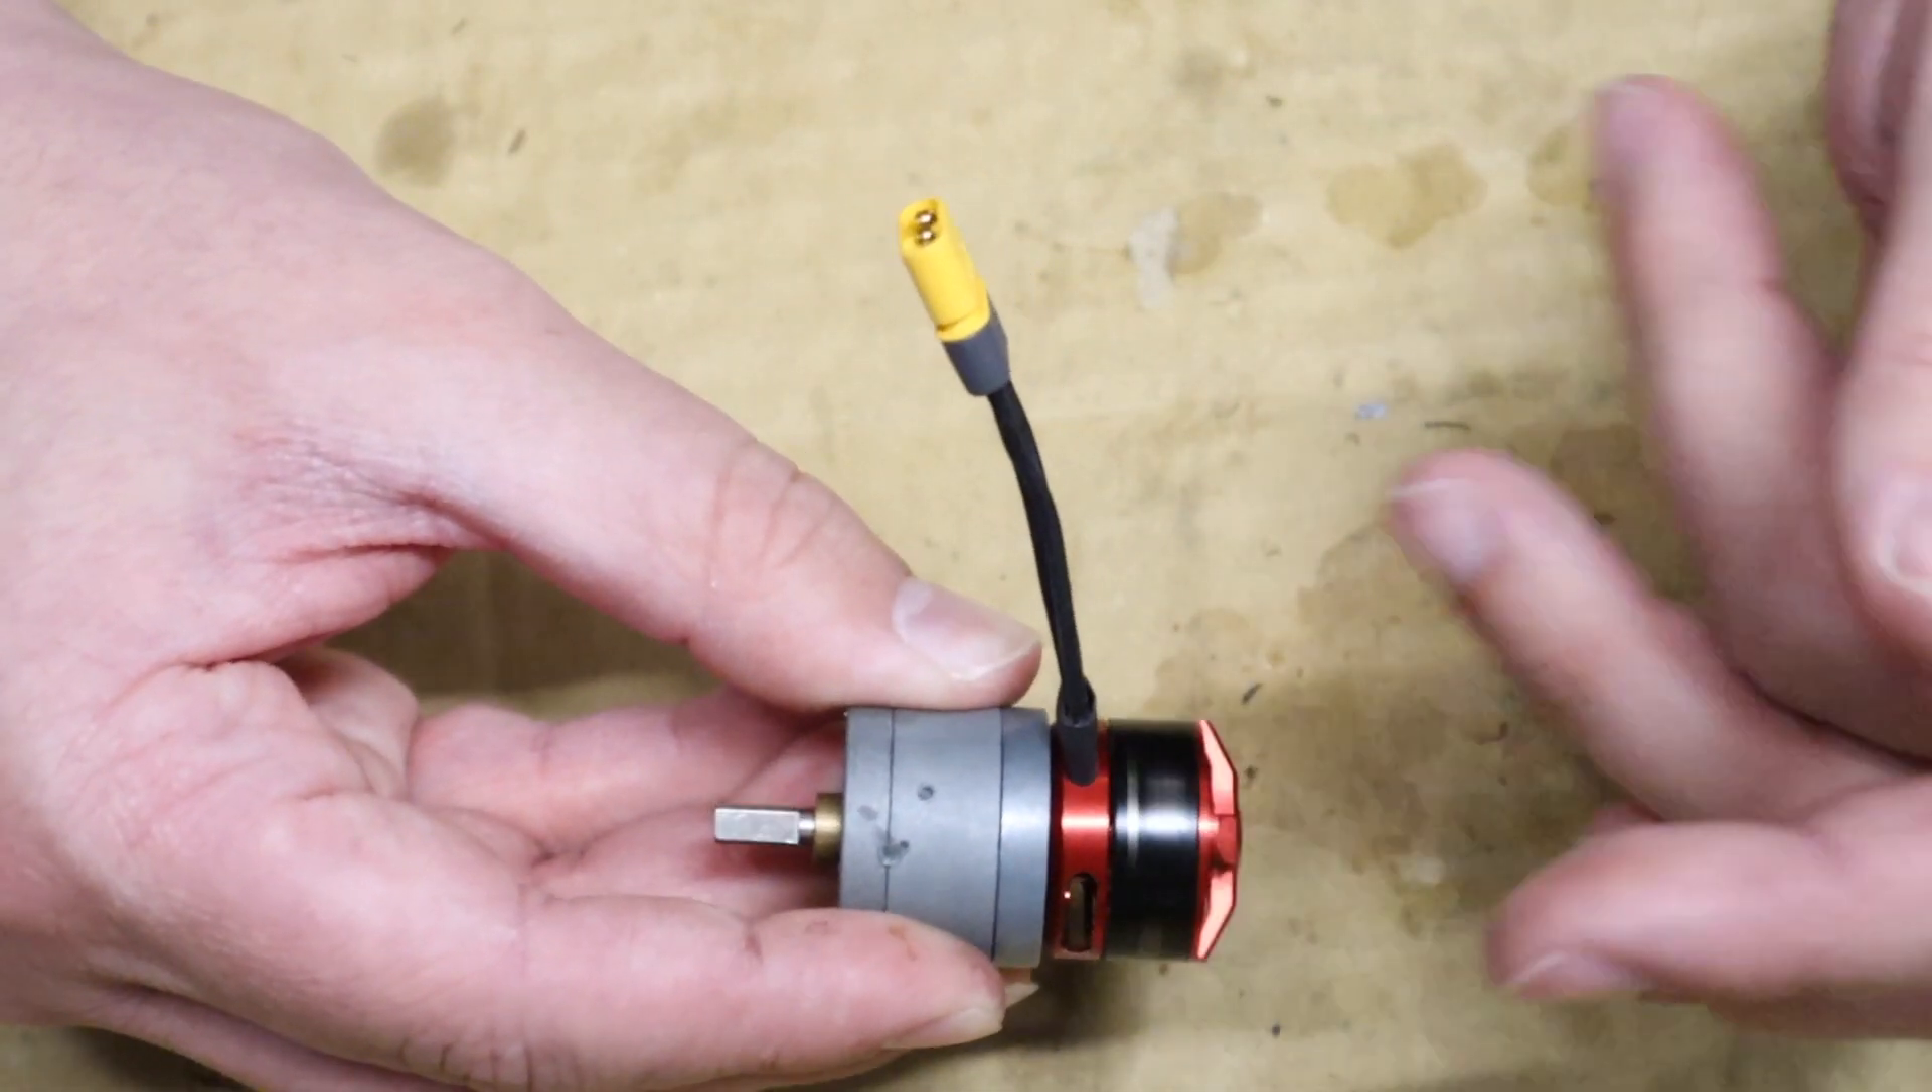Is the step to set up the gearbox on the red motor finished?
Yes.